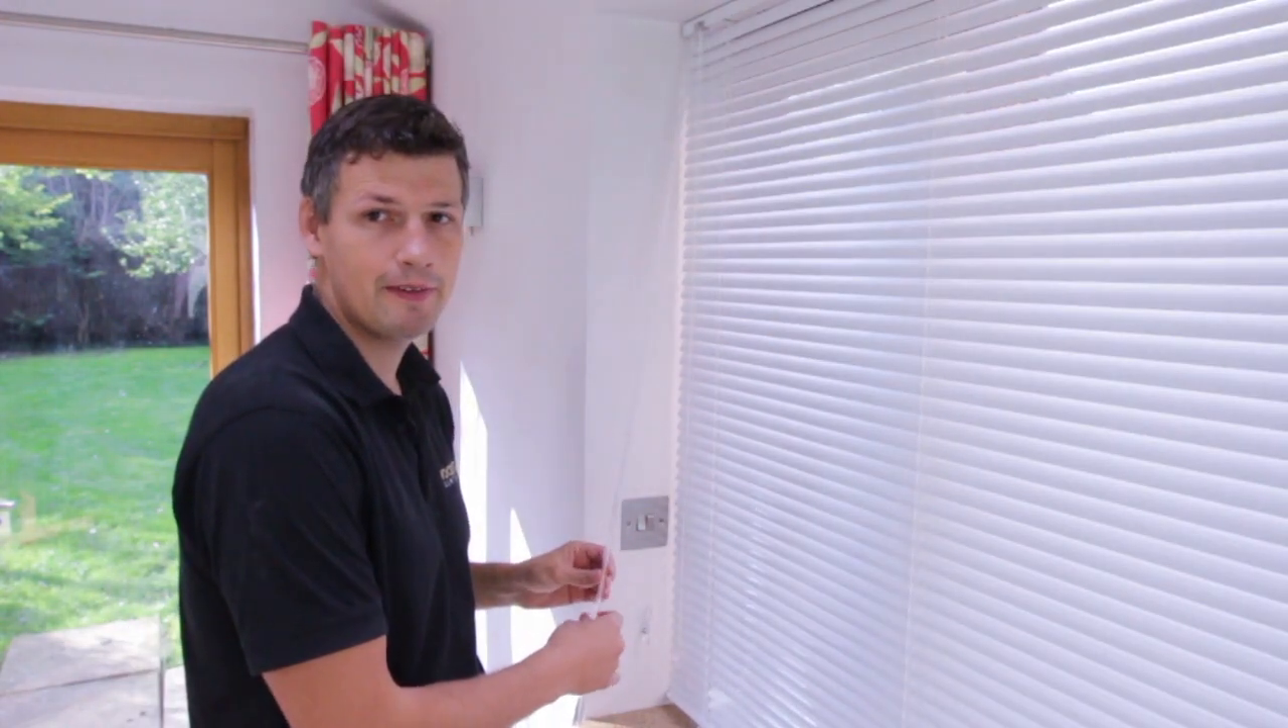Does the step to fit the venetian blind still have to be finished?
No.